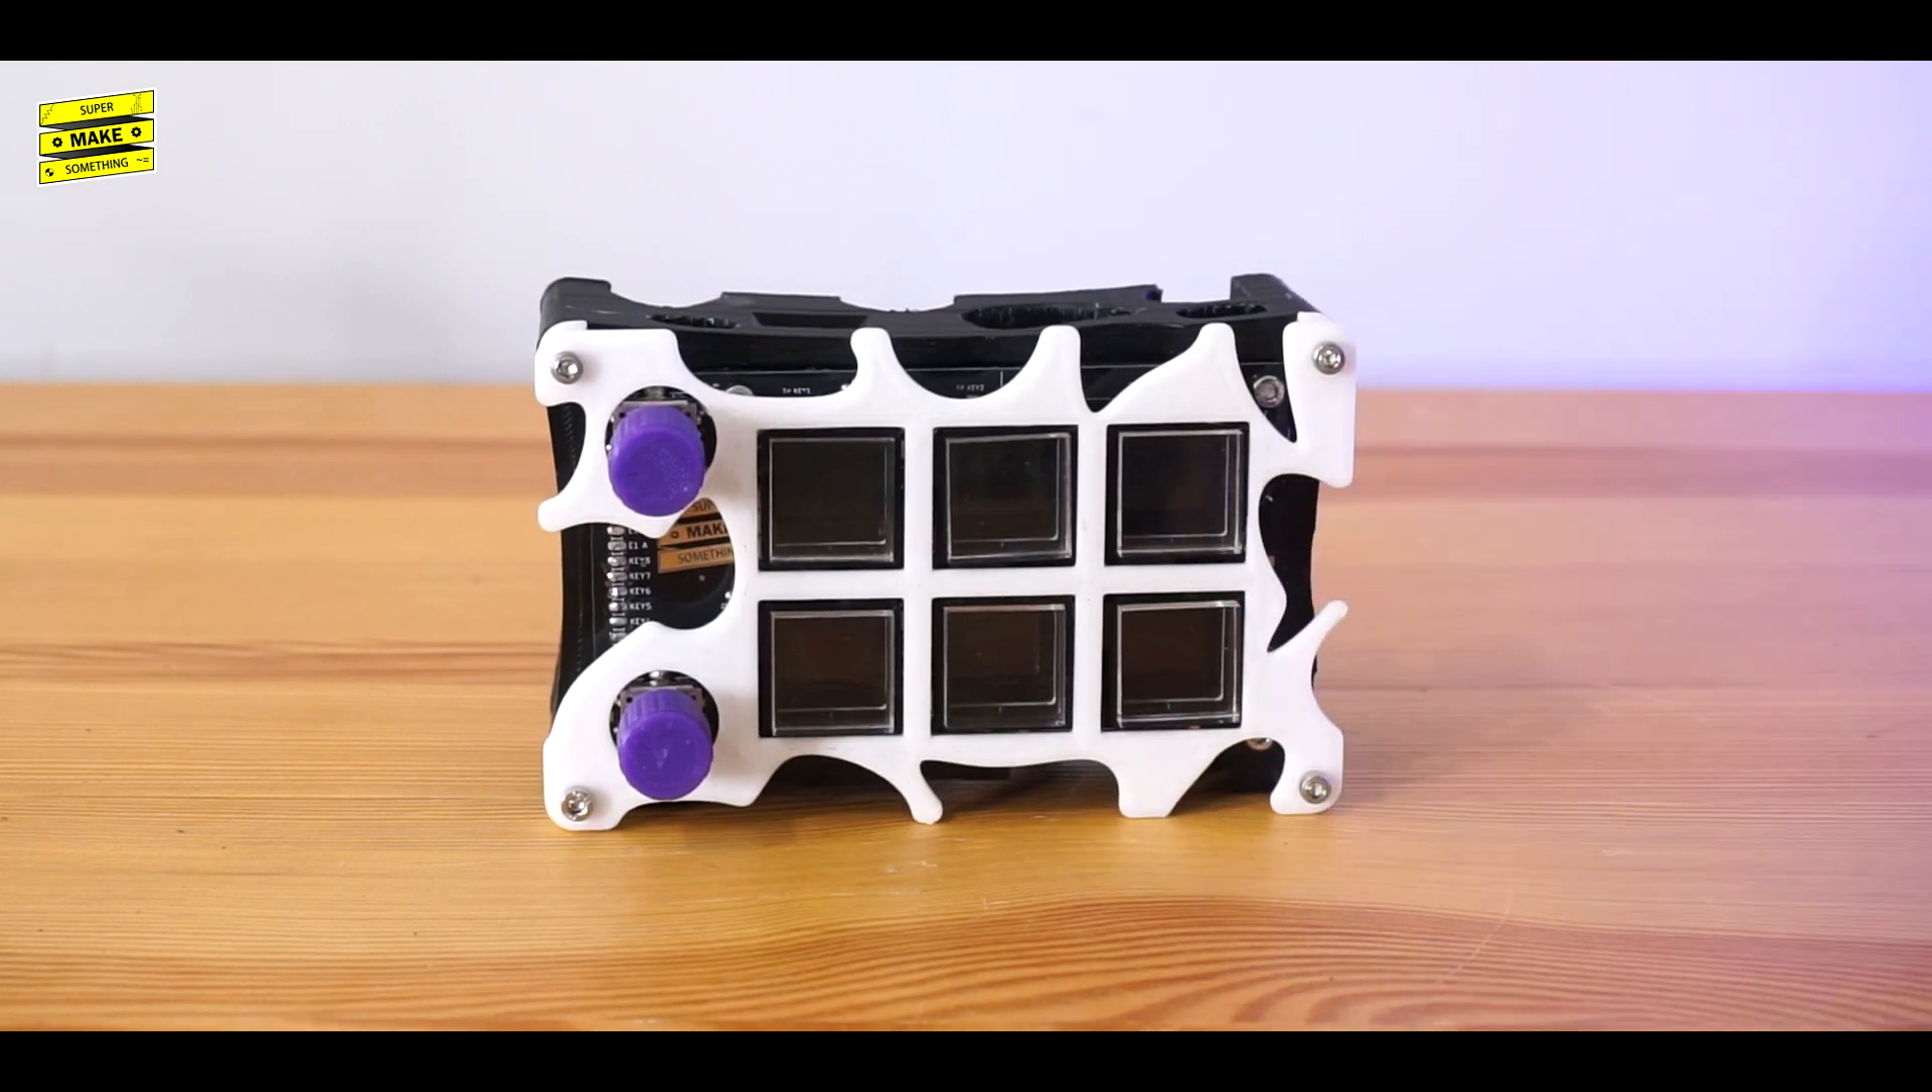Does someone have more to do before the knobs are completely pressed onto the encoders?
No.